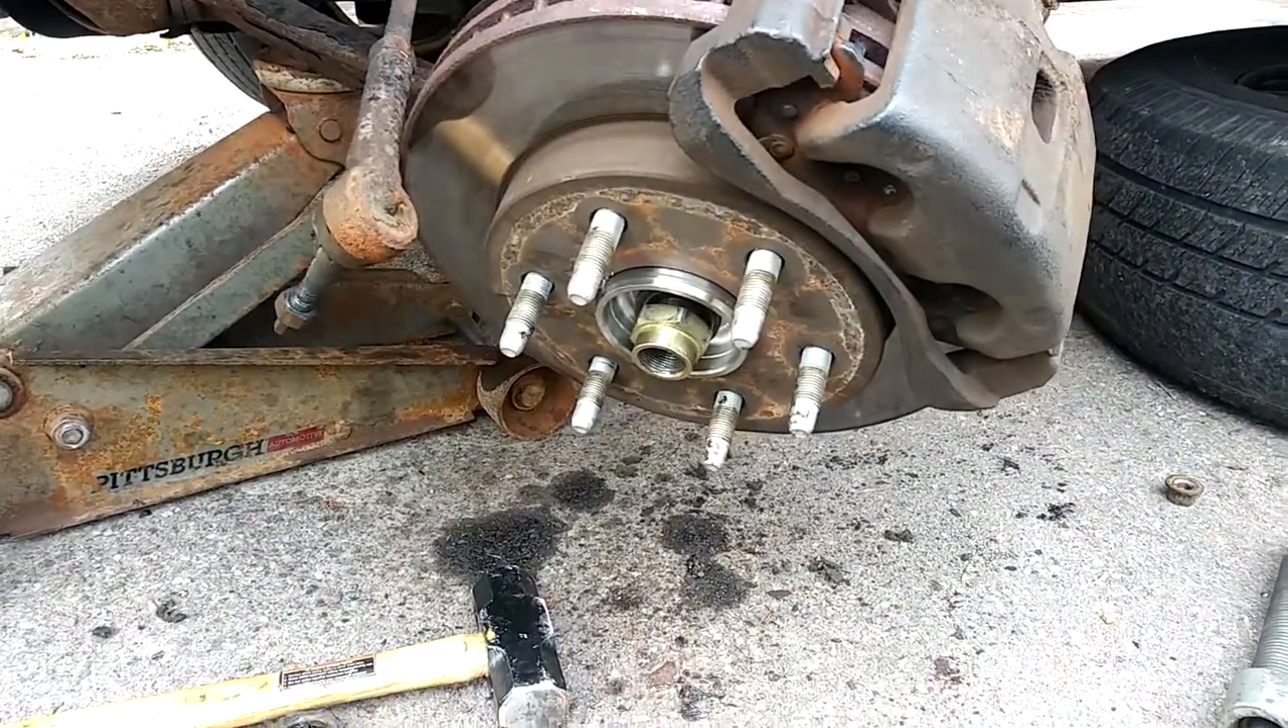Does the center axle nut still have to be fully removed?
Yes.